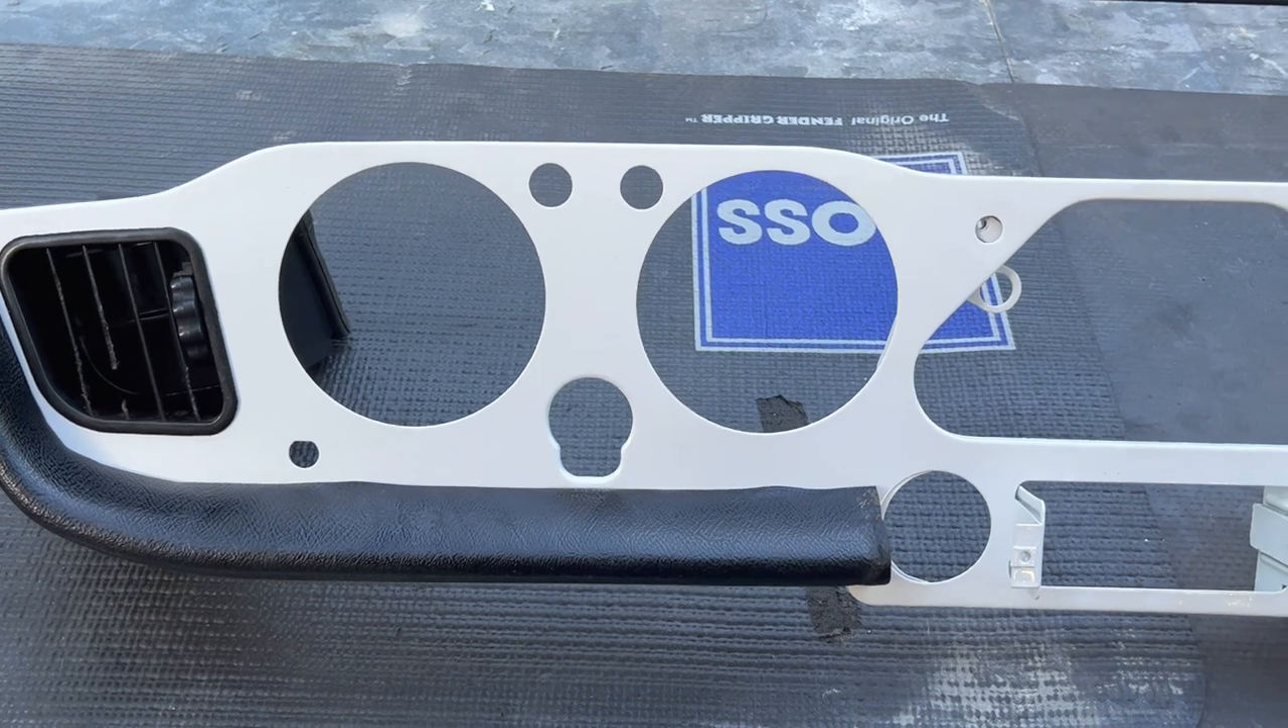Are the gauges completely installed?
No.